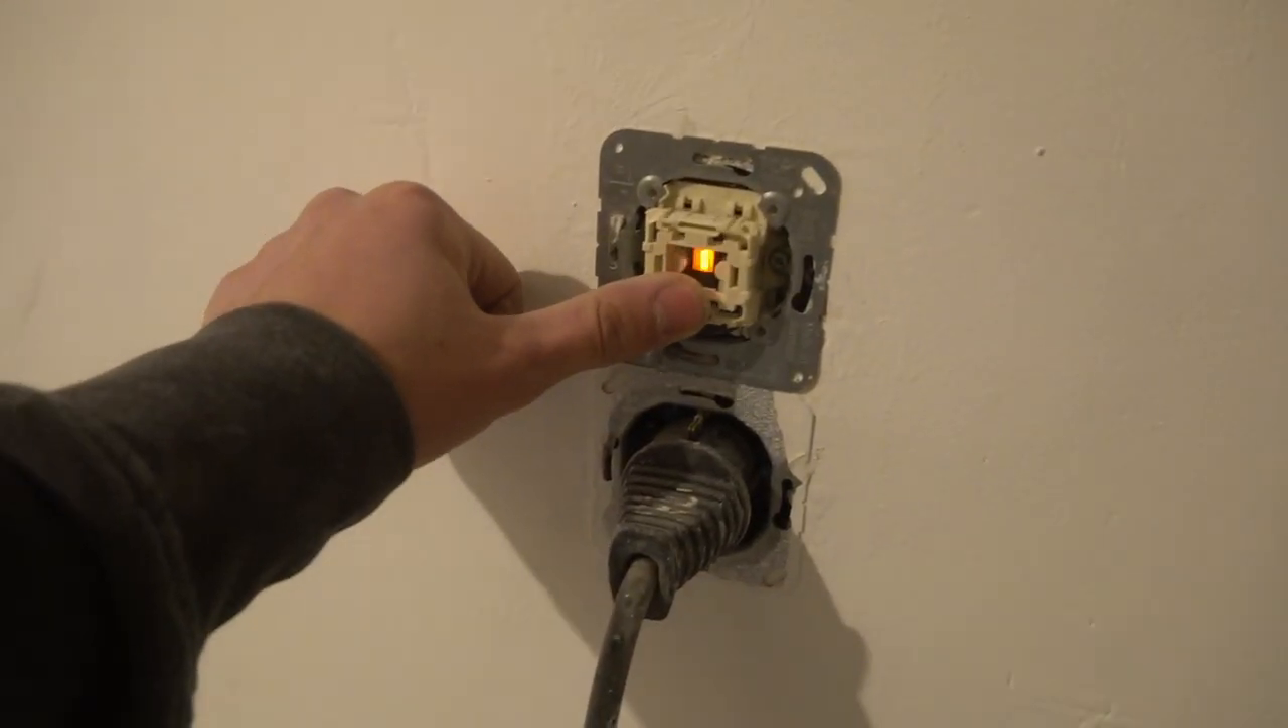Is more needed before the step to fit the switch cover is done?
Yes.